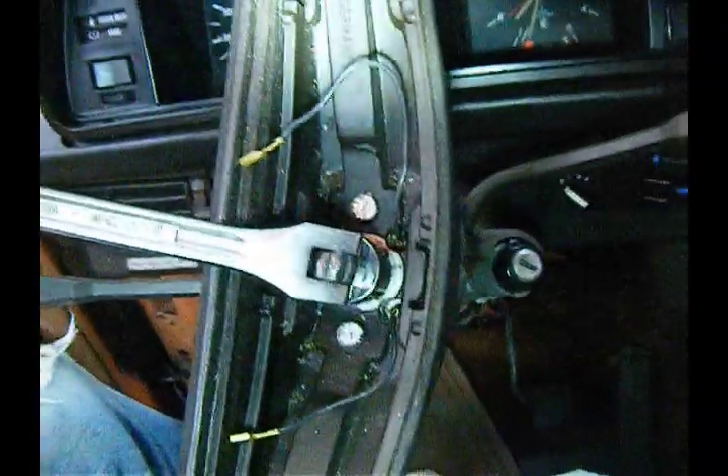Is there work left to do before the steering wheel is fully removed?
Yes.